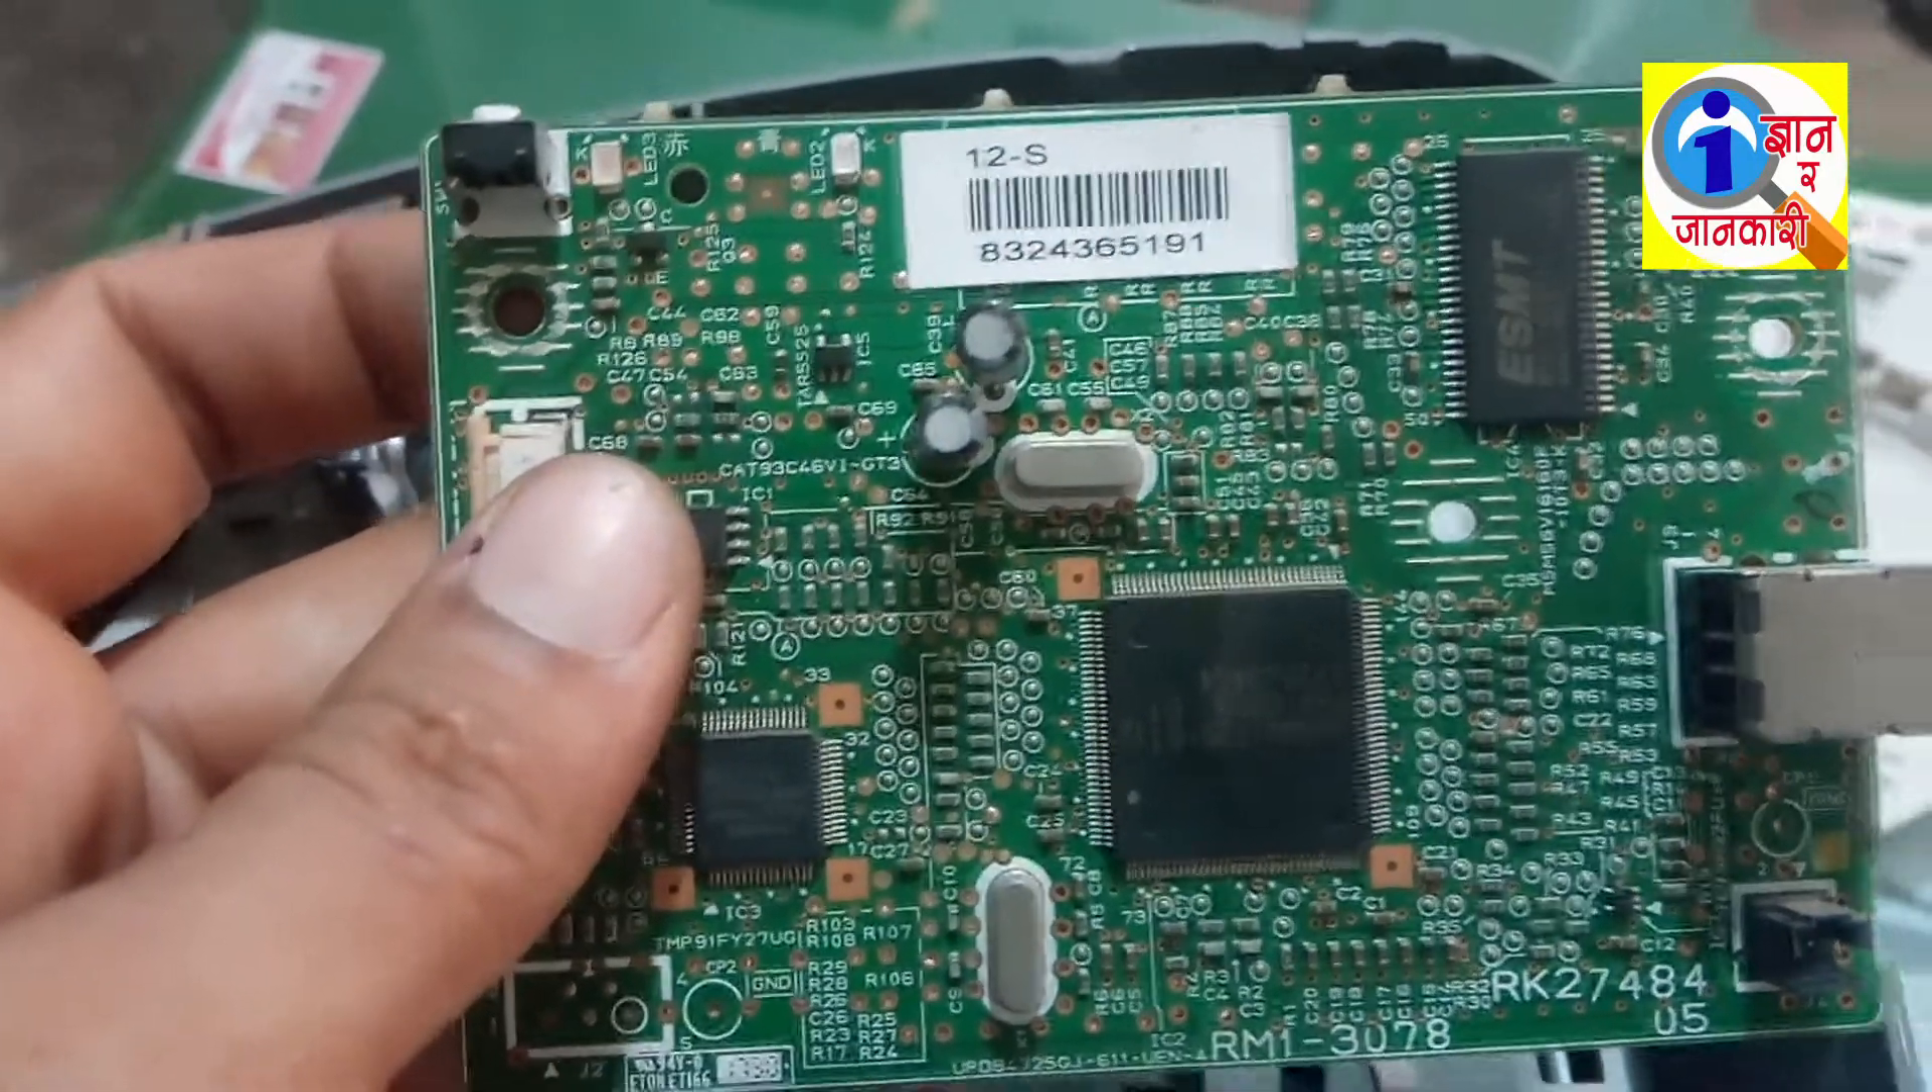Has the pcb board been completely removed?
Yes.